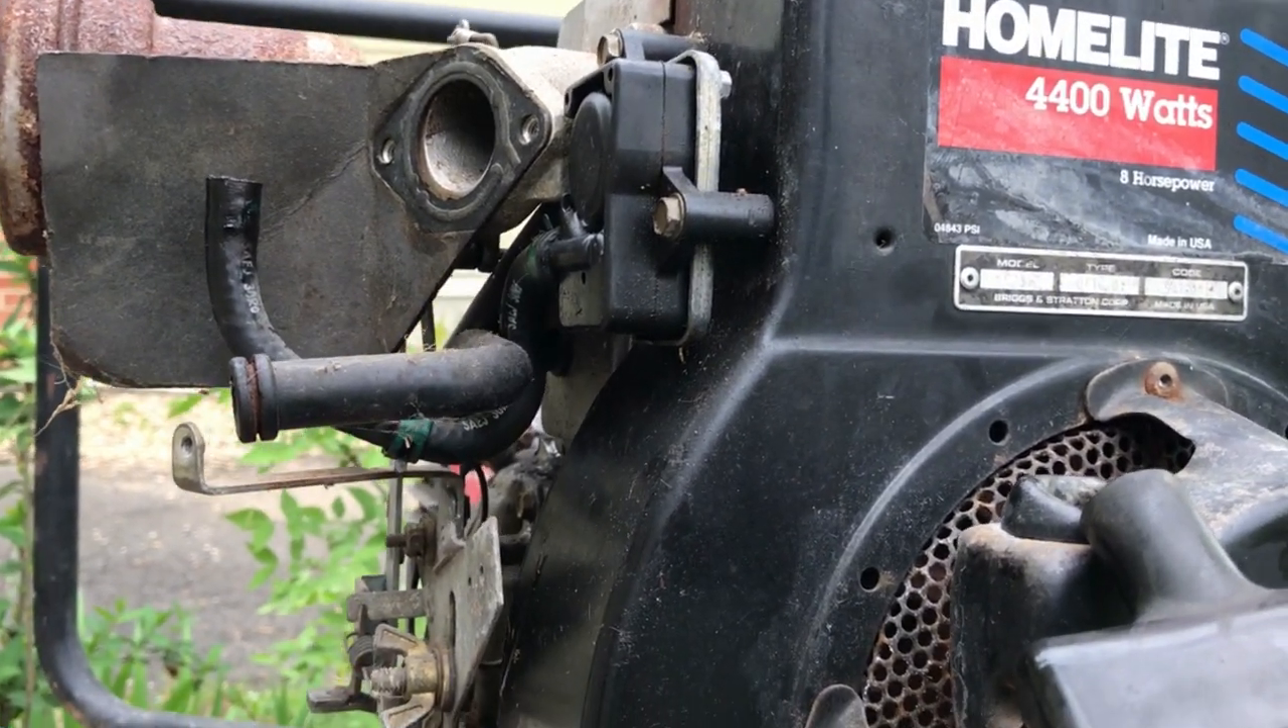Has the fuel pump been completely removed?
No.